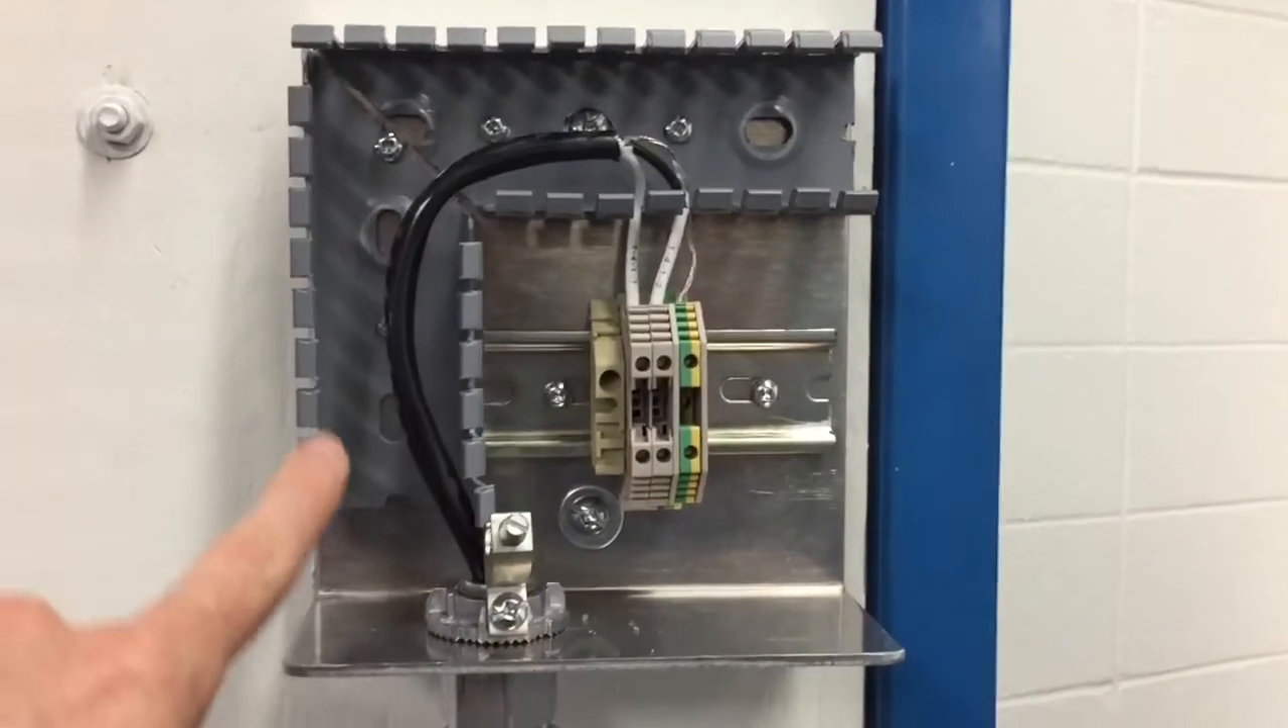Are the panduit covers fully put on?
No.